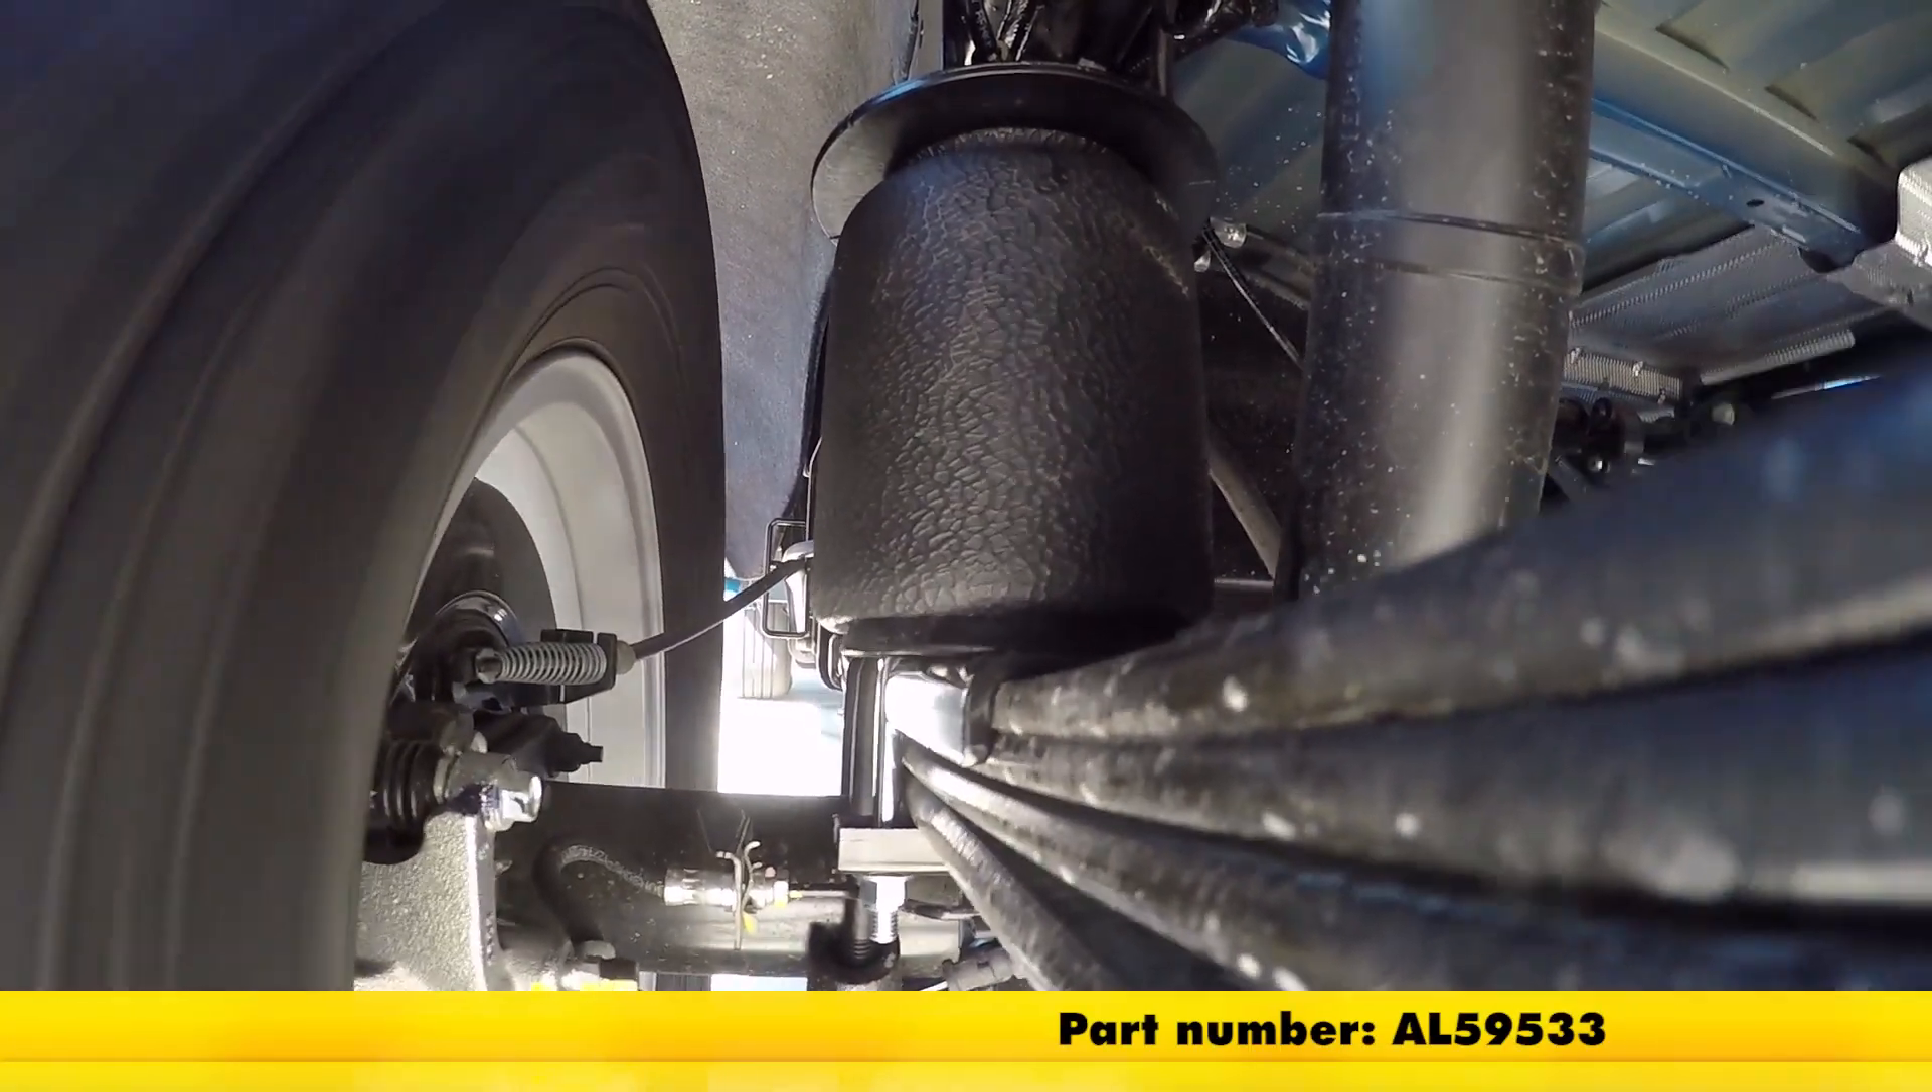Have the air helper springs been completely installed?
Yes.